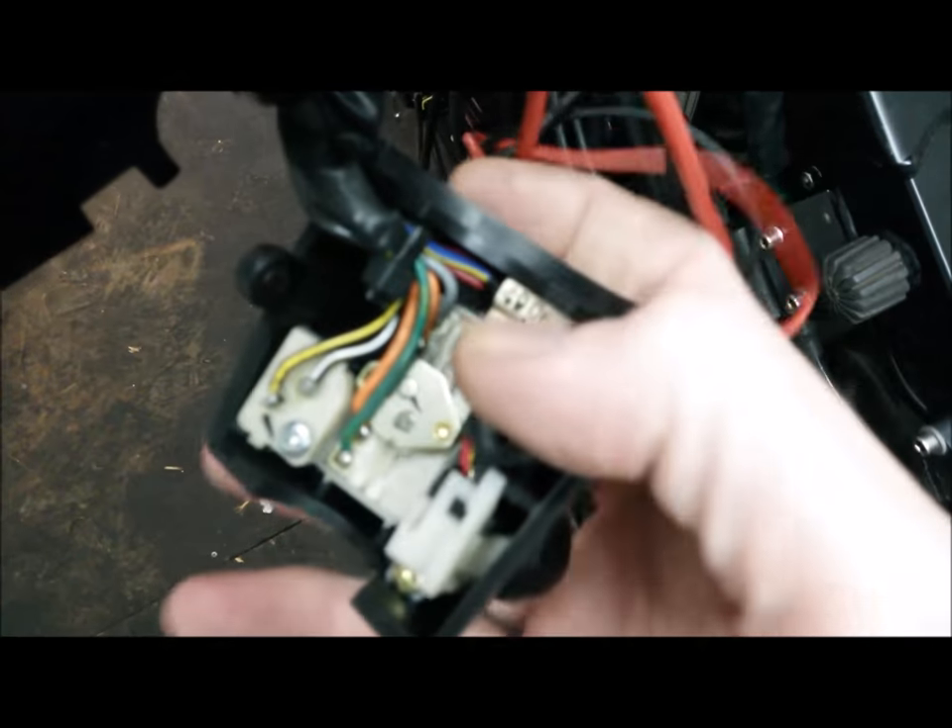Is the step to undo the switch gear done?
Yes.